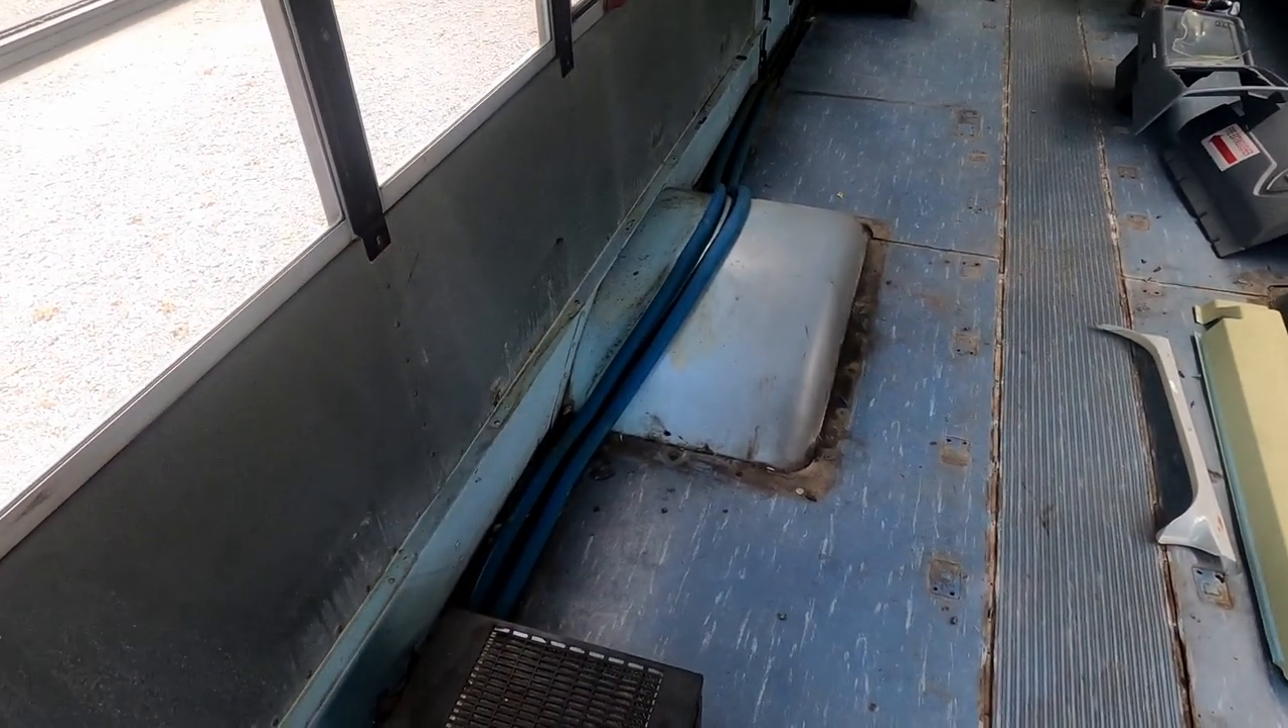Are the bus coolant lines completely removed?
No.